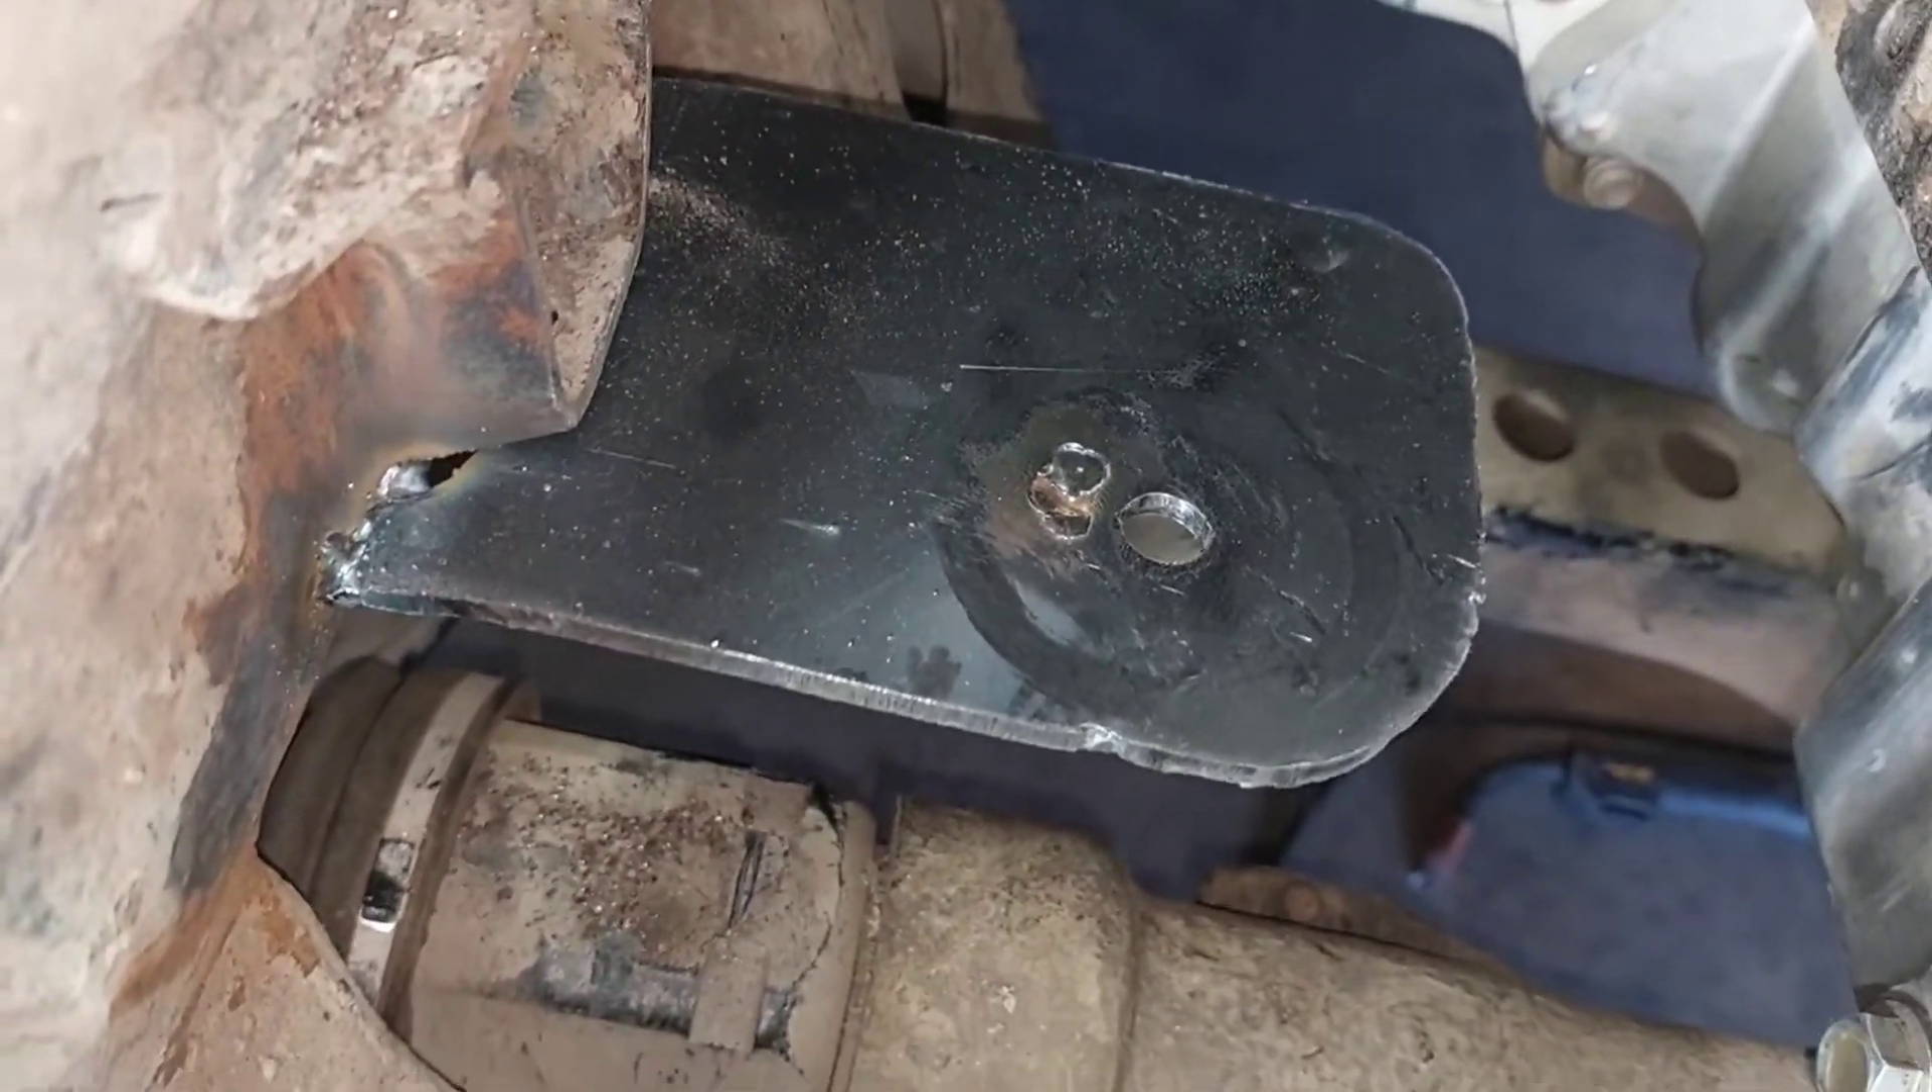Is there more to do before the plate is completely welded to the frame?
Yes.